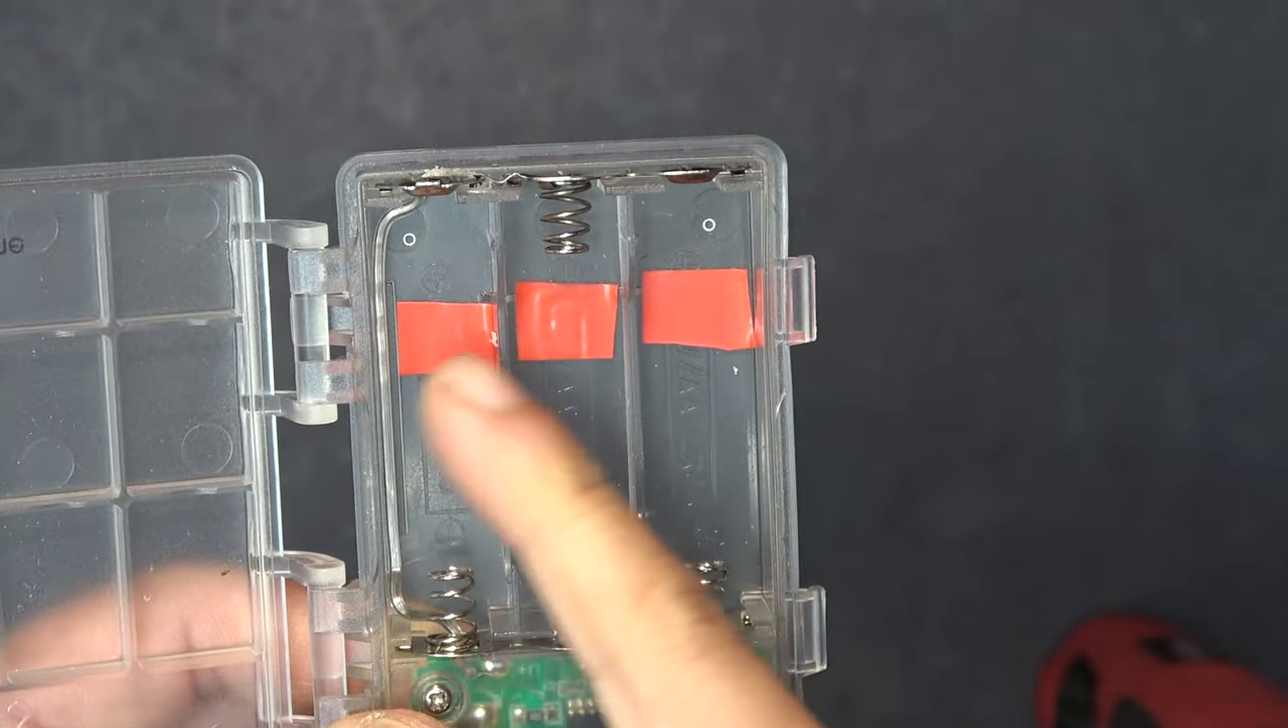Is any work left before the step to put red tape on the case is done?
No.